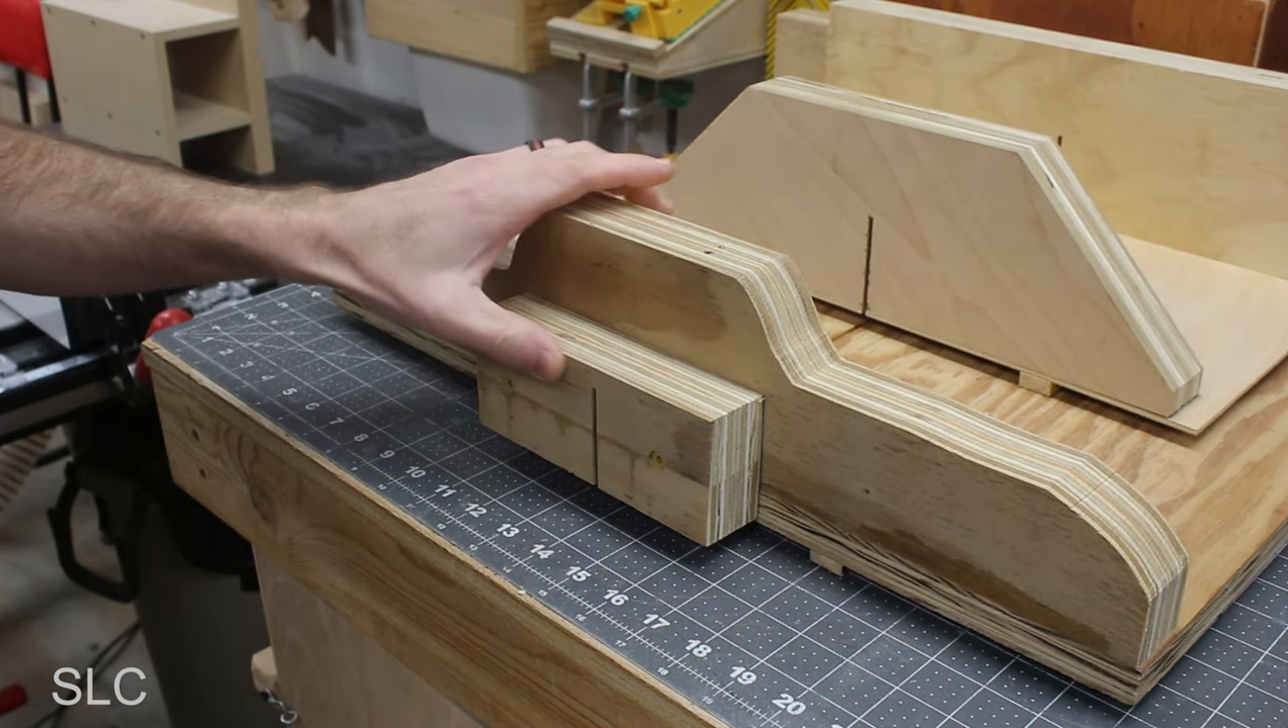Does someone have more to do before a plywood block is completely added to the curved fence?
No.